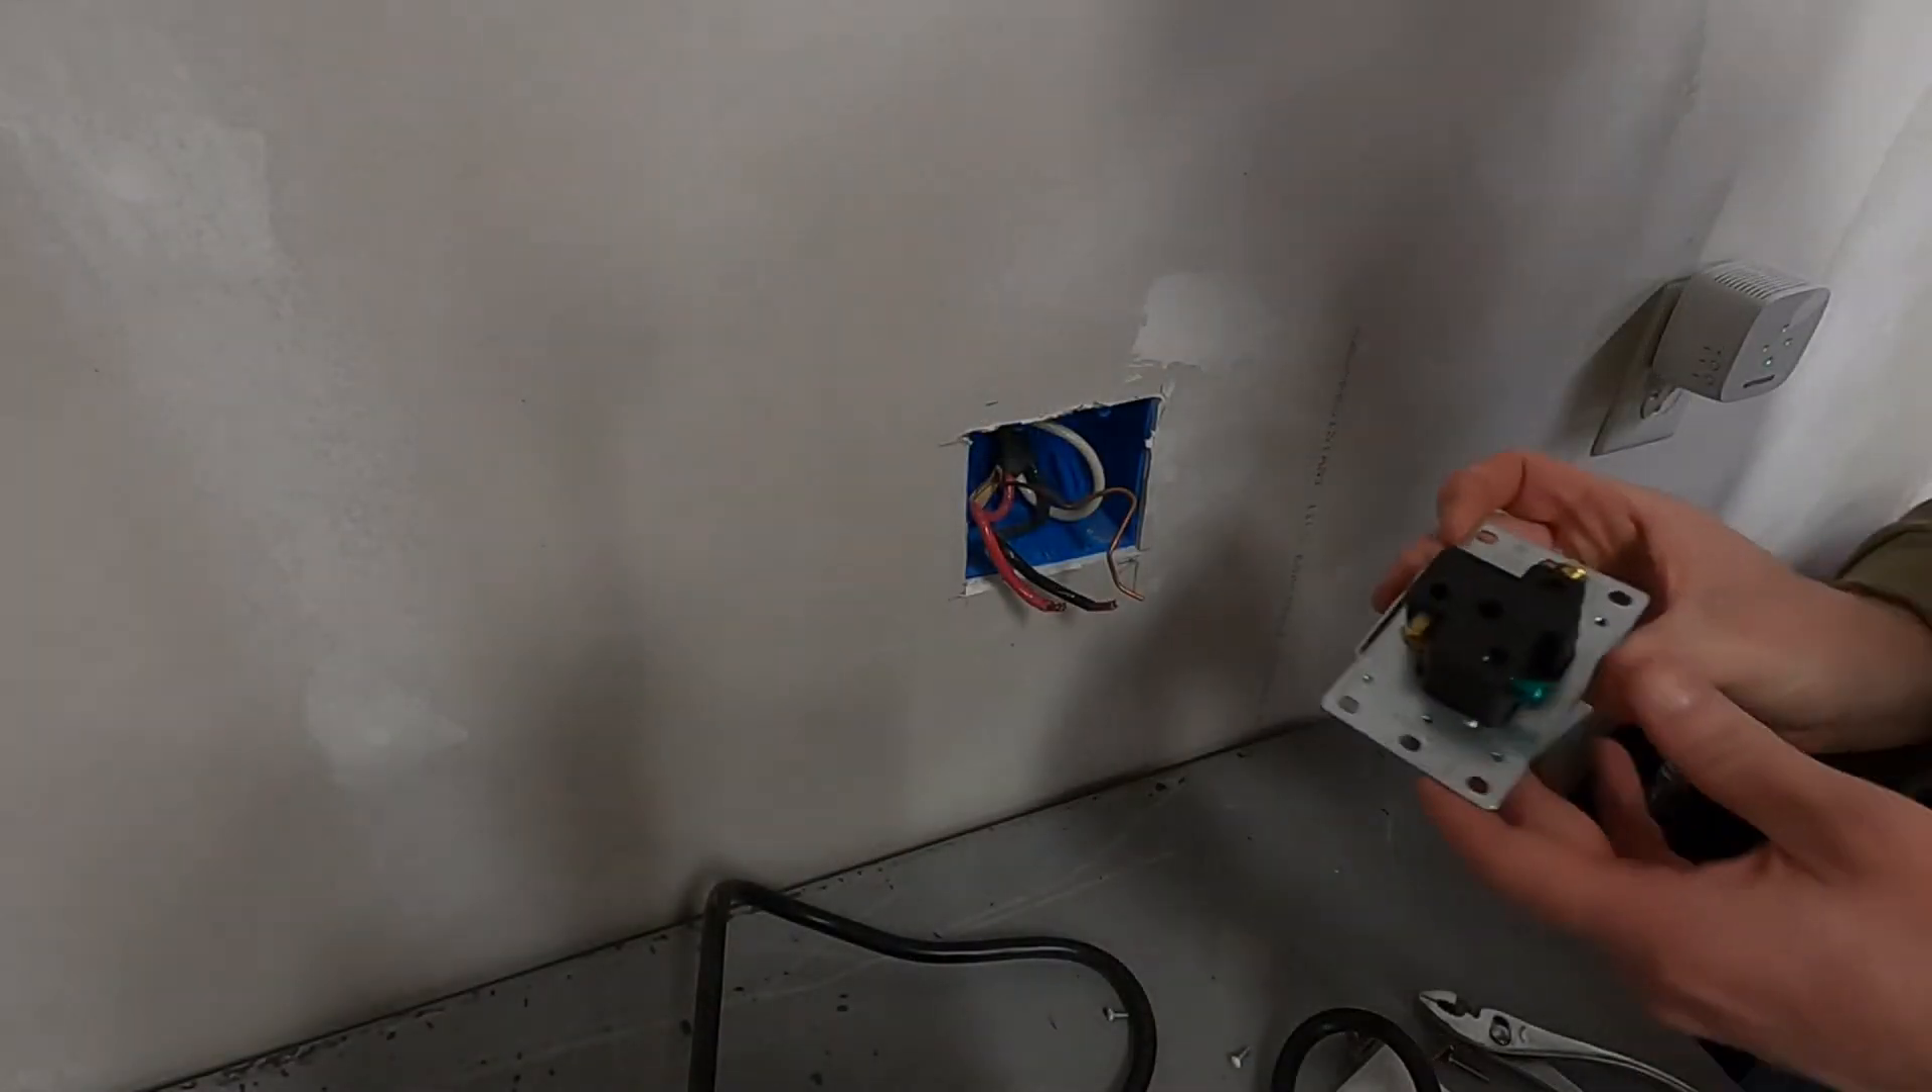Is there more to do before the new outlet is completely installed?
Yes.